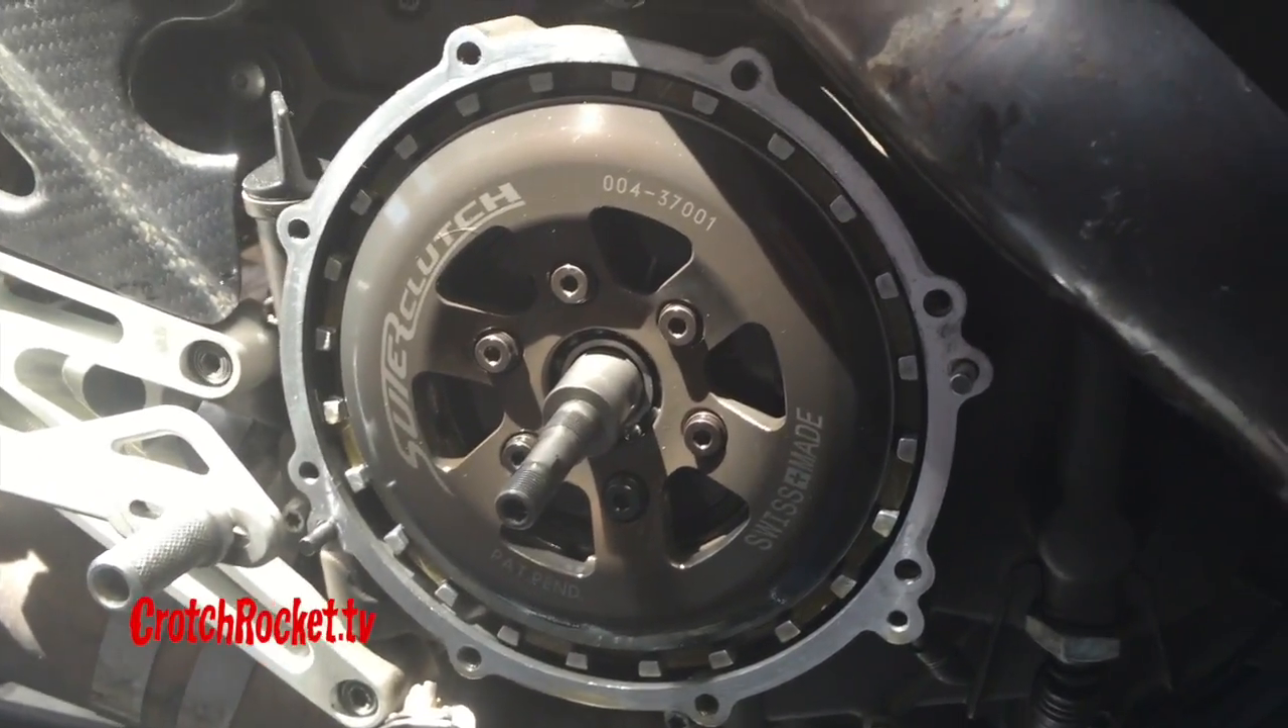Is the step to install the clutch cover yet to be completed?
Yes.